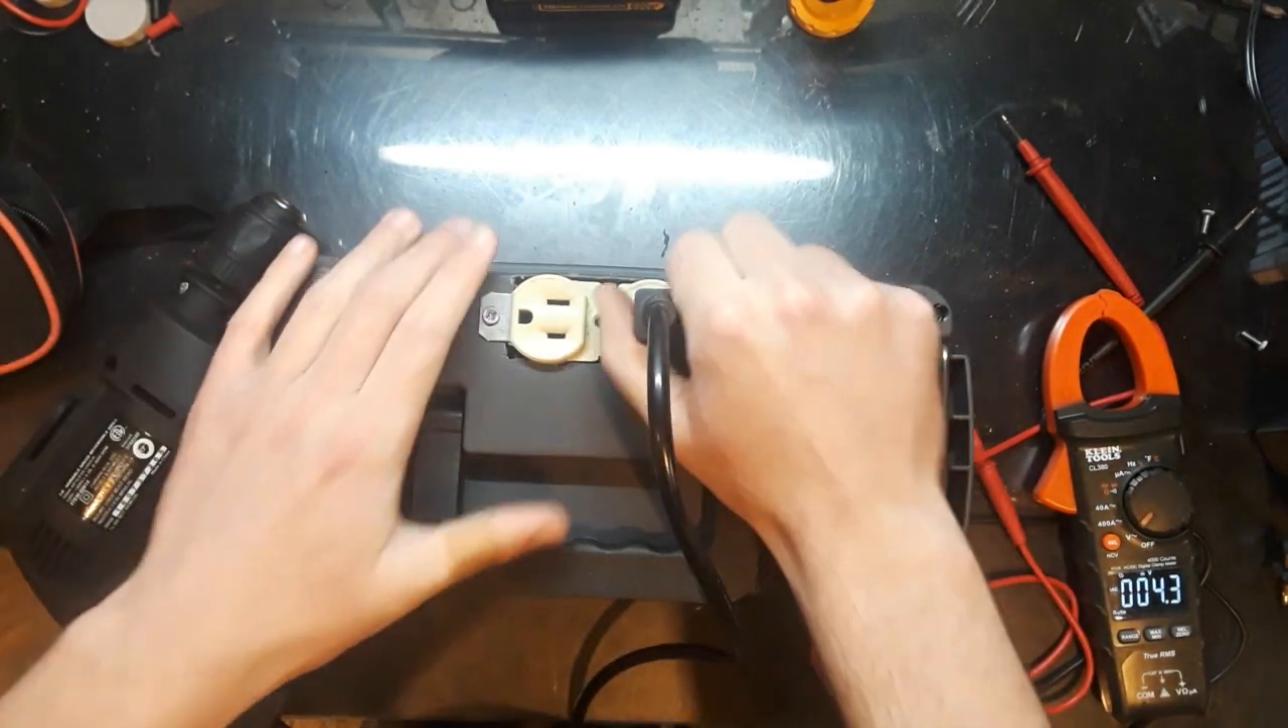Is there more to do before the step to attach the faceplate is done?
Yes.